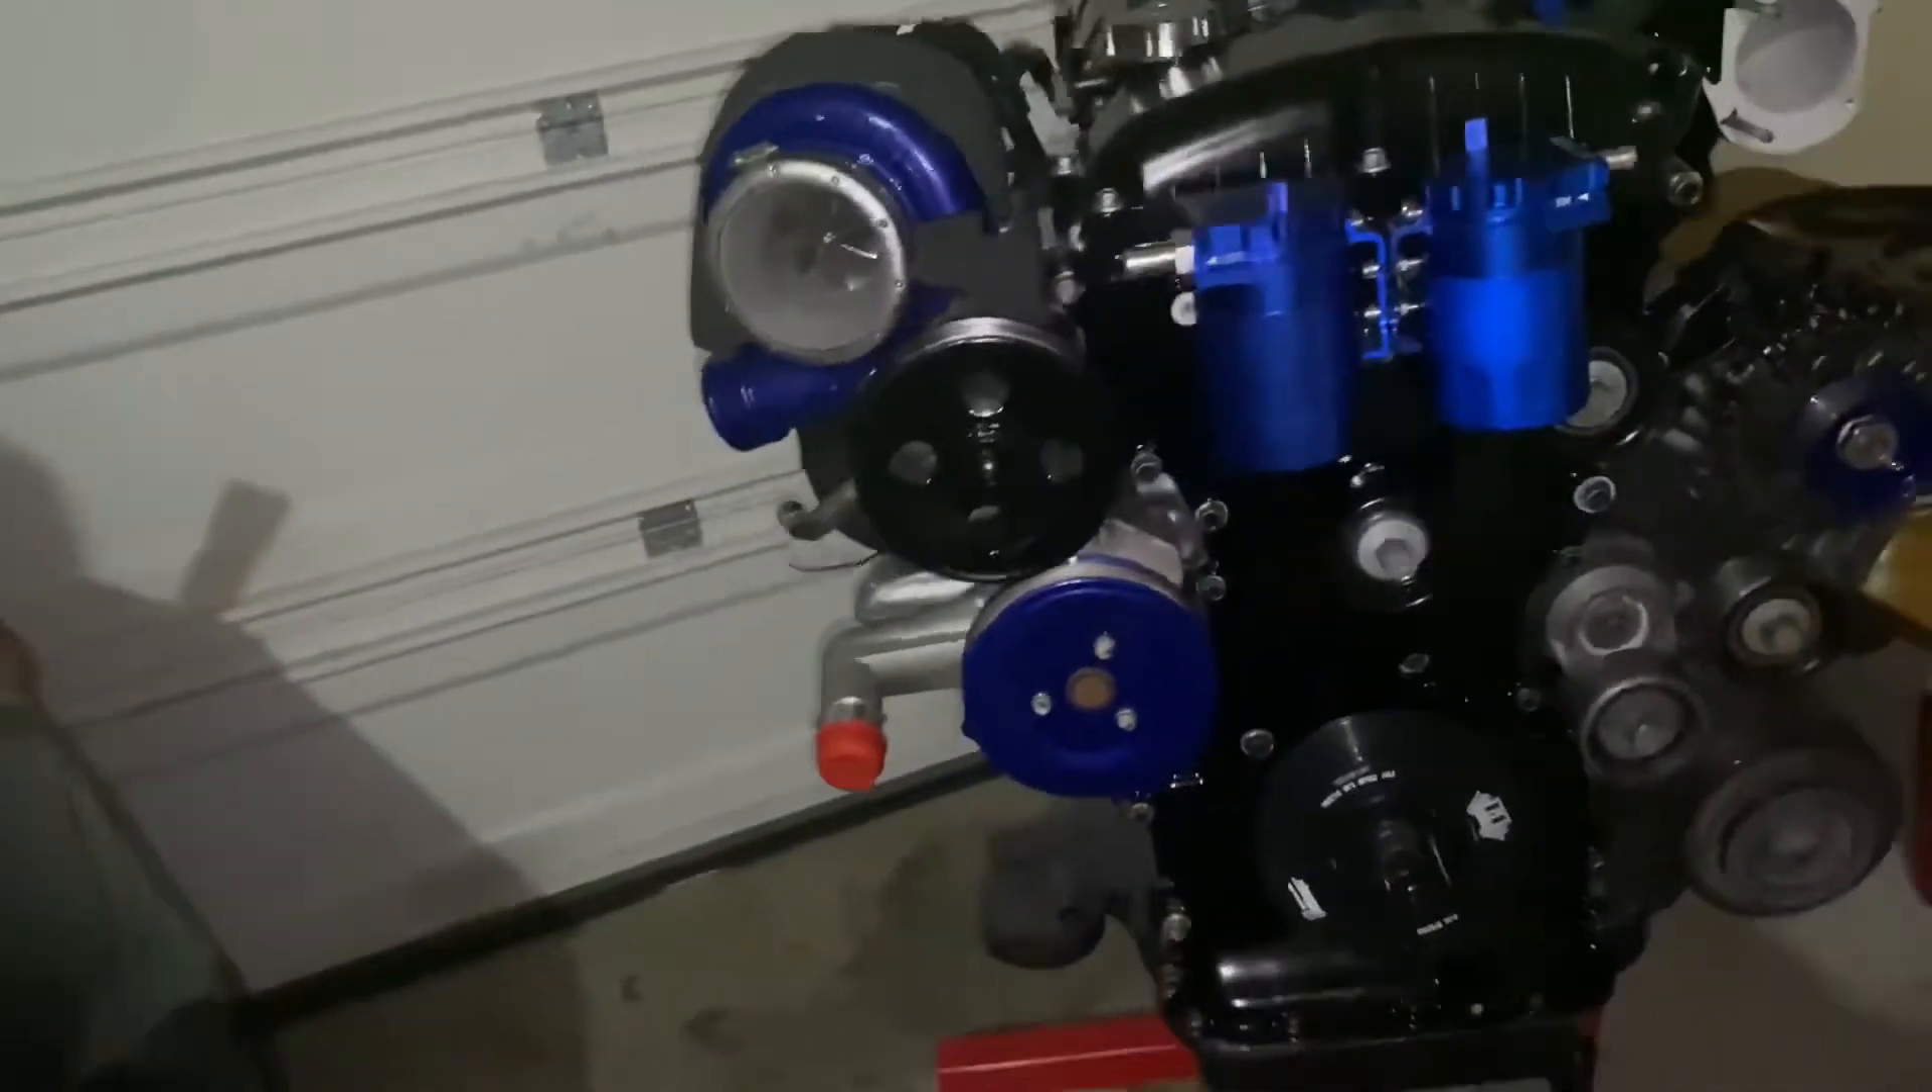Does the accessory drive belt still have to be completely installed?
Yes.